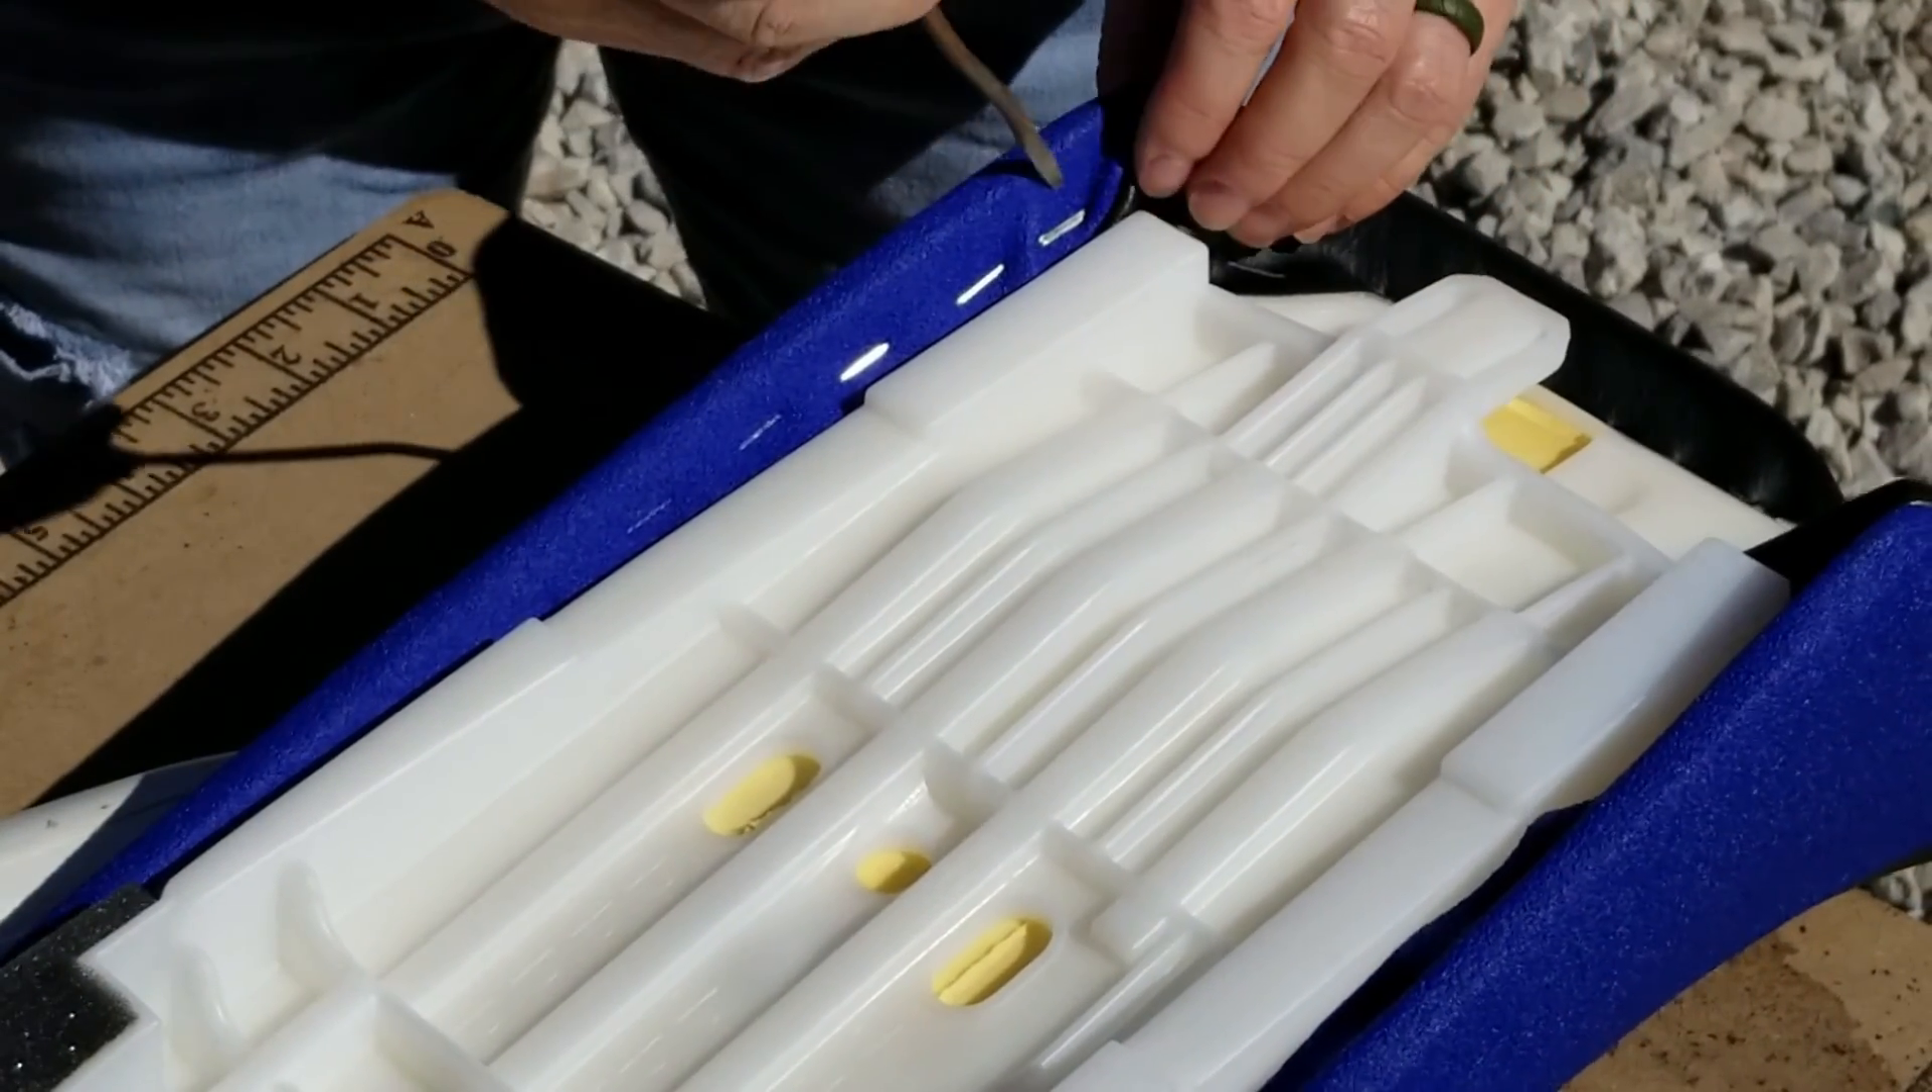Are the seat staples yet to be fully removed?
Yes.